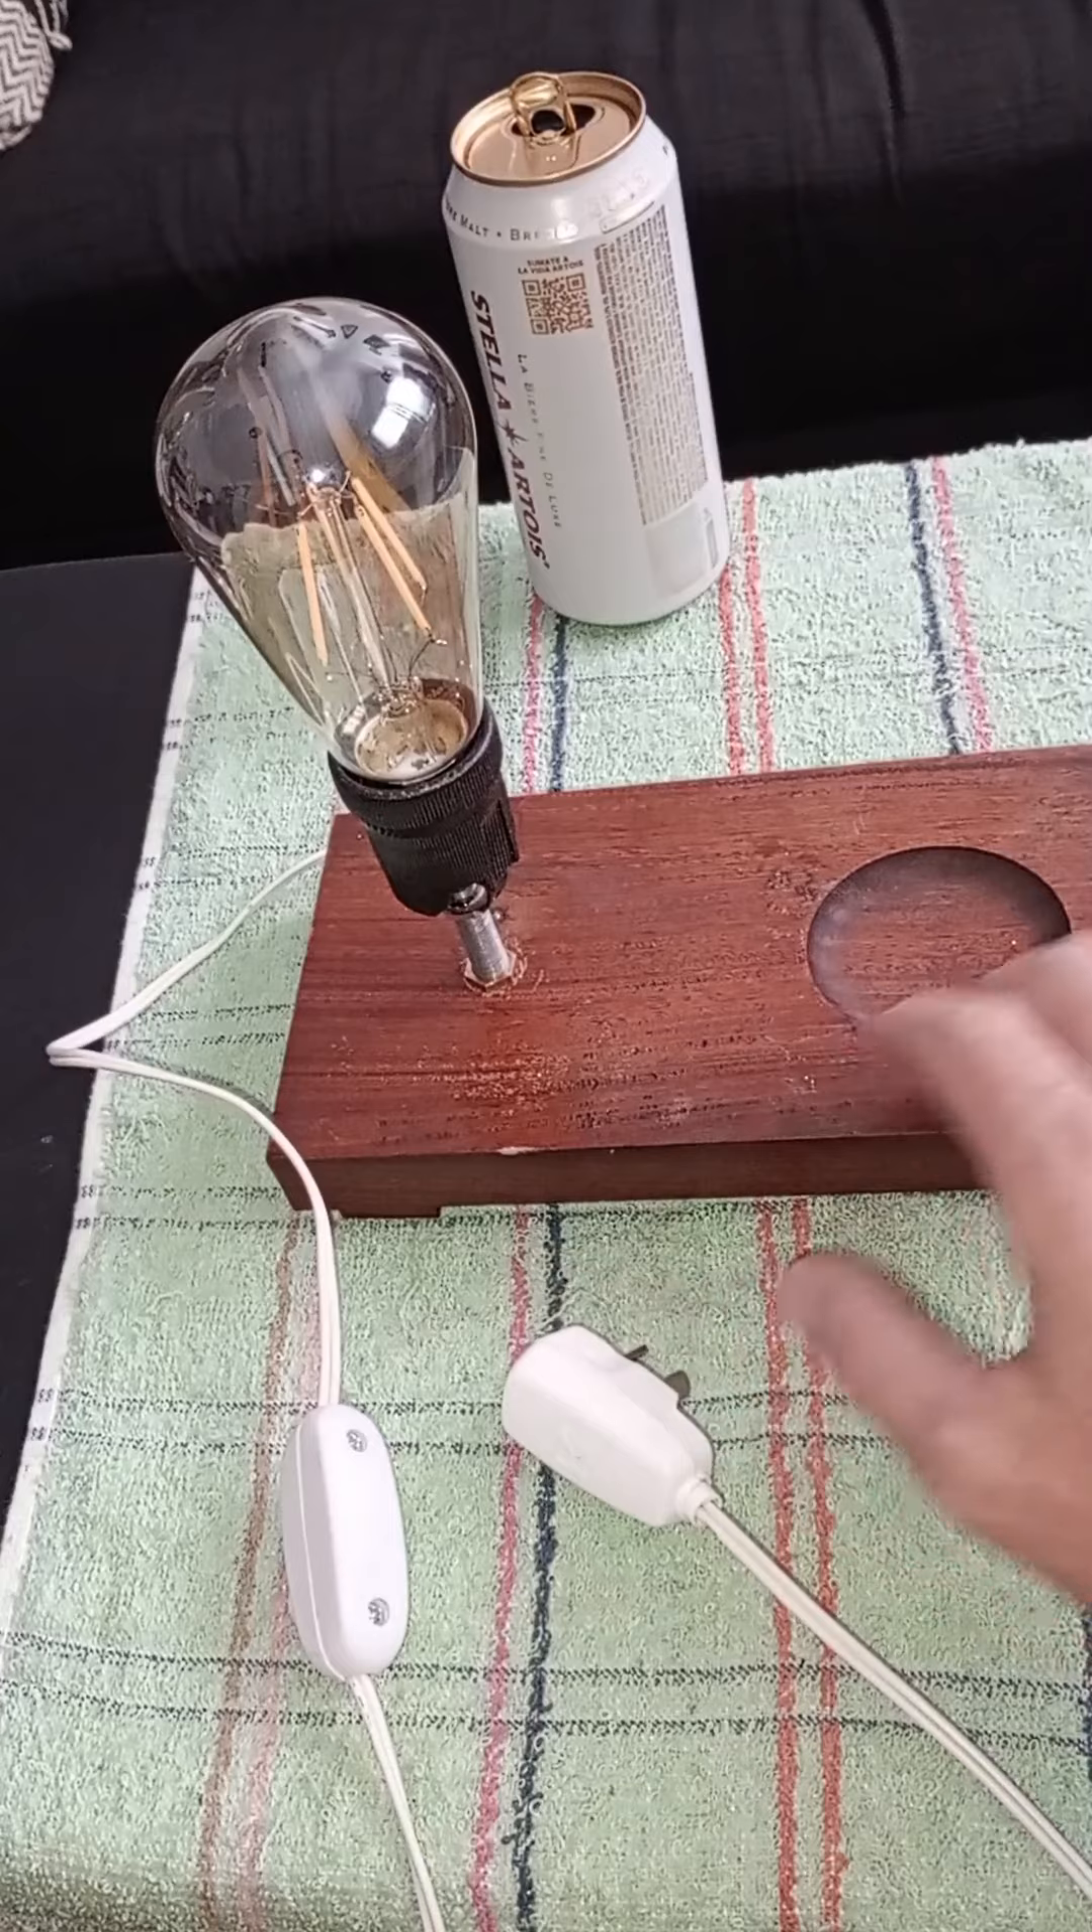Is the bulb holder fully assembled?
Yes.